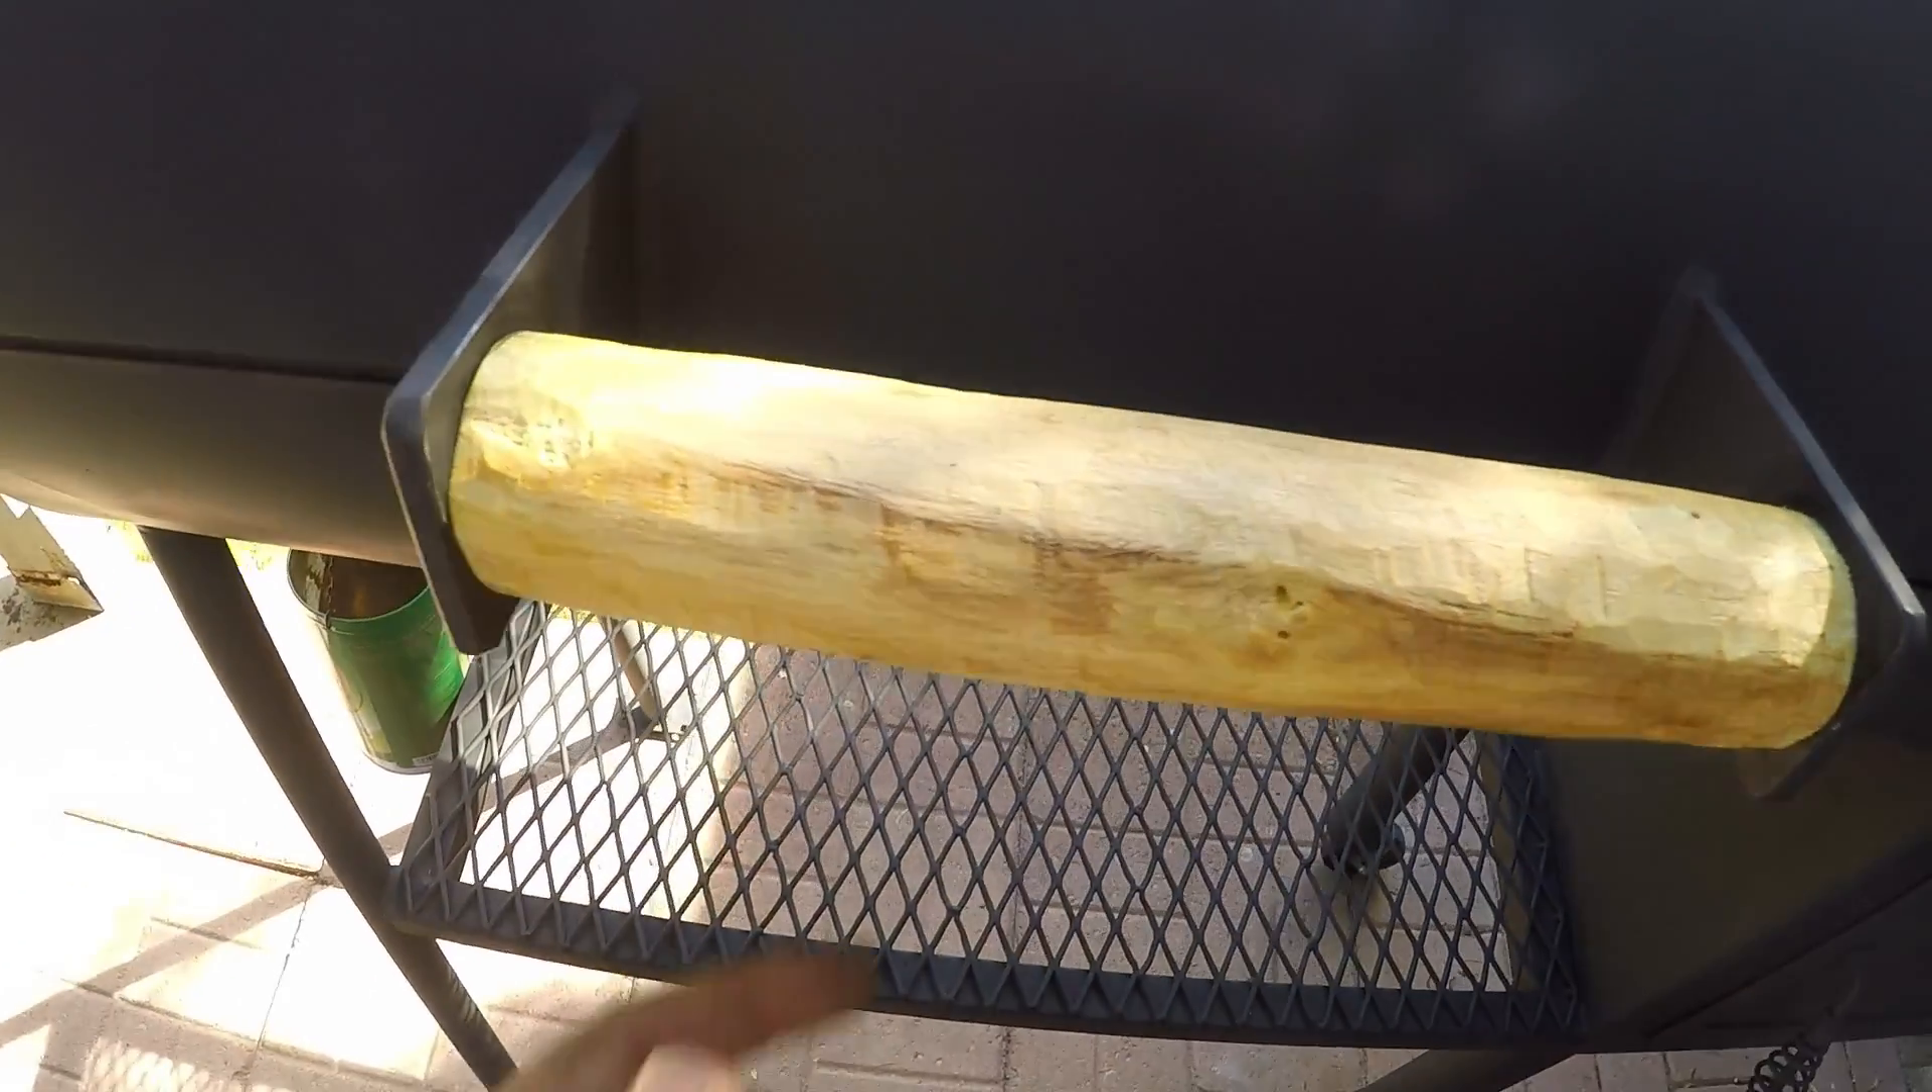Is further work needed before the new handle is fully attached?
No.